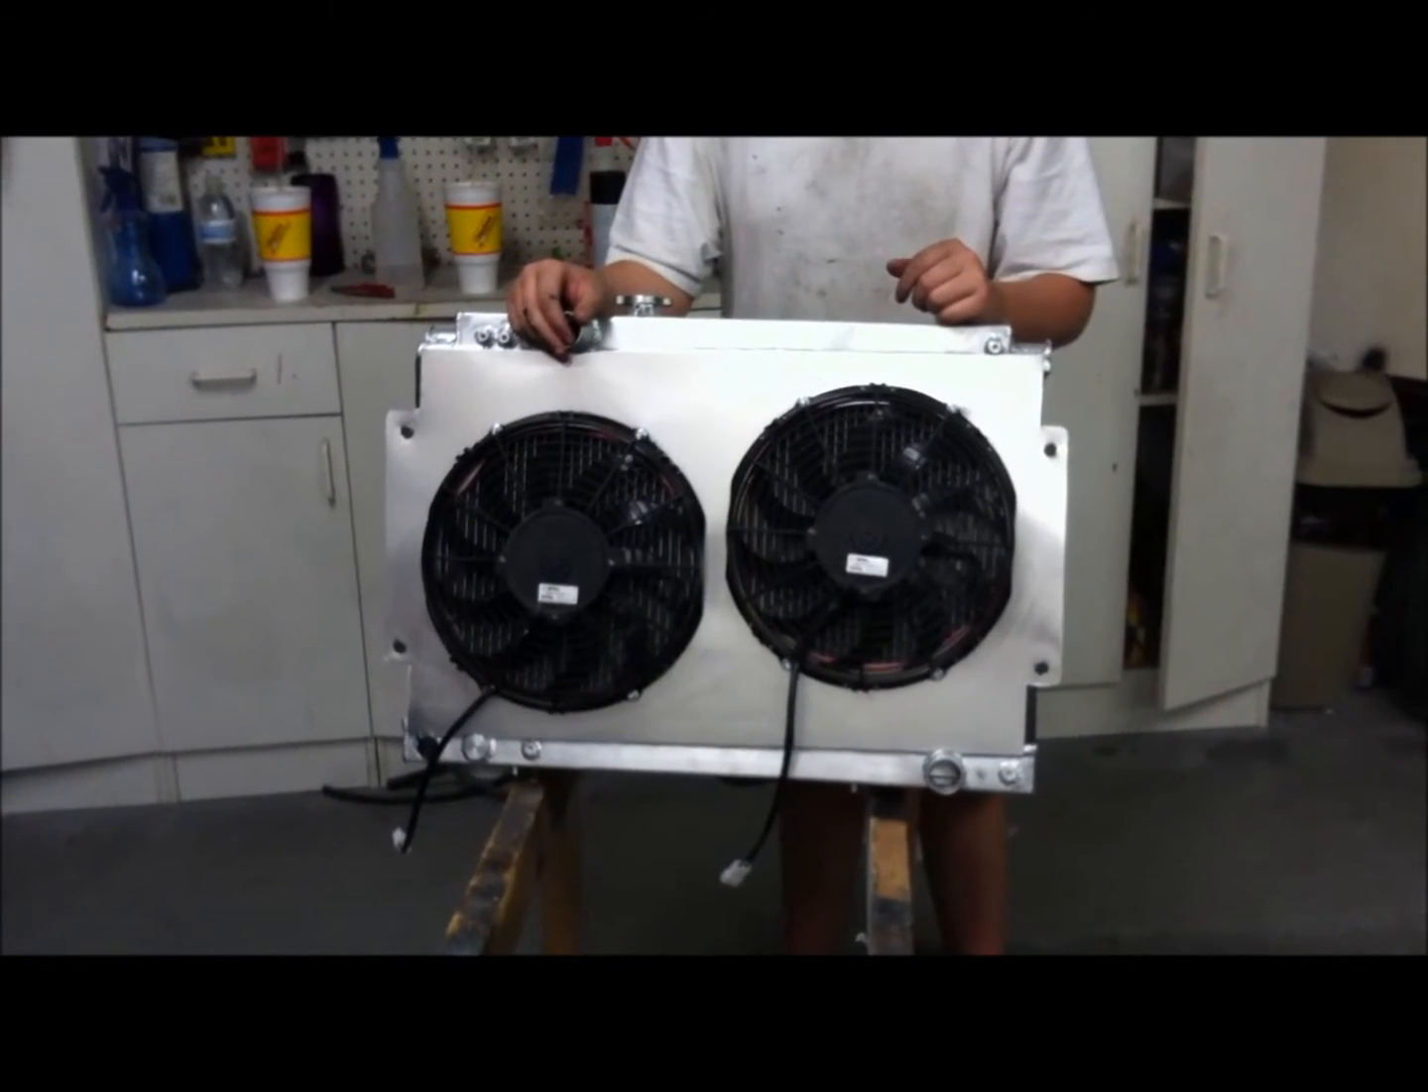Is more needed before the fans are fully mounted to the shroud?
No.